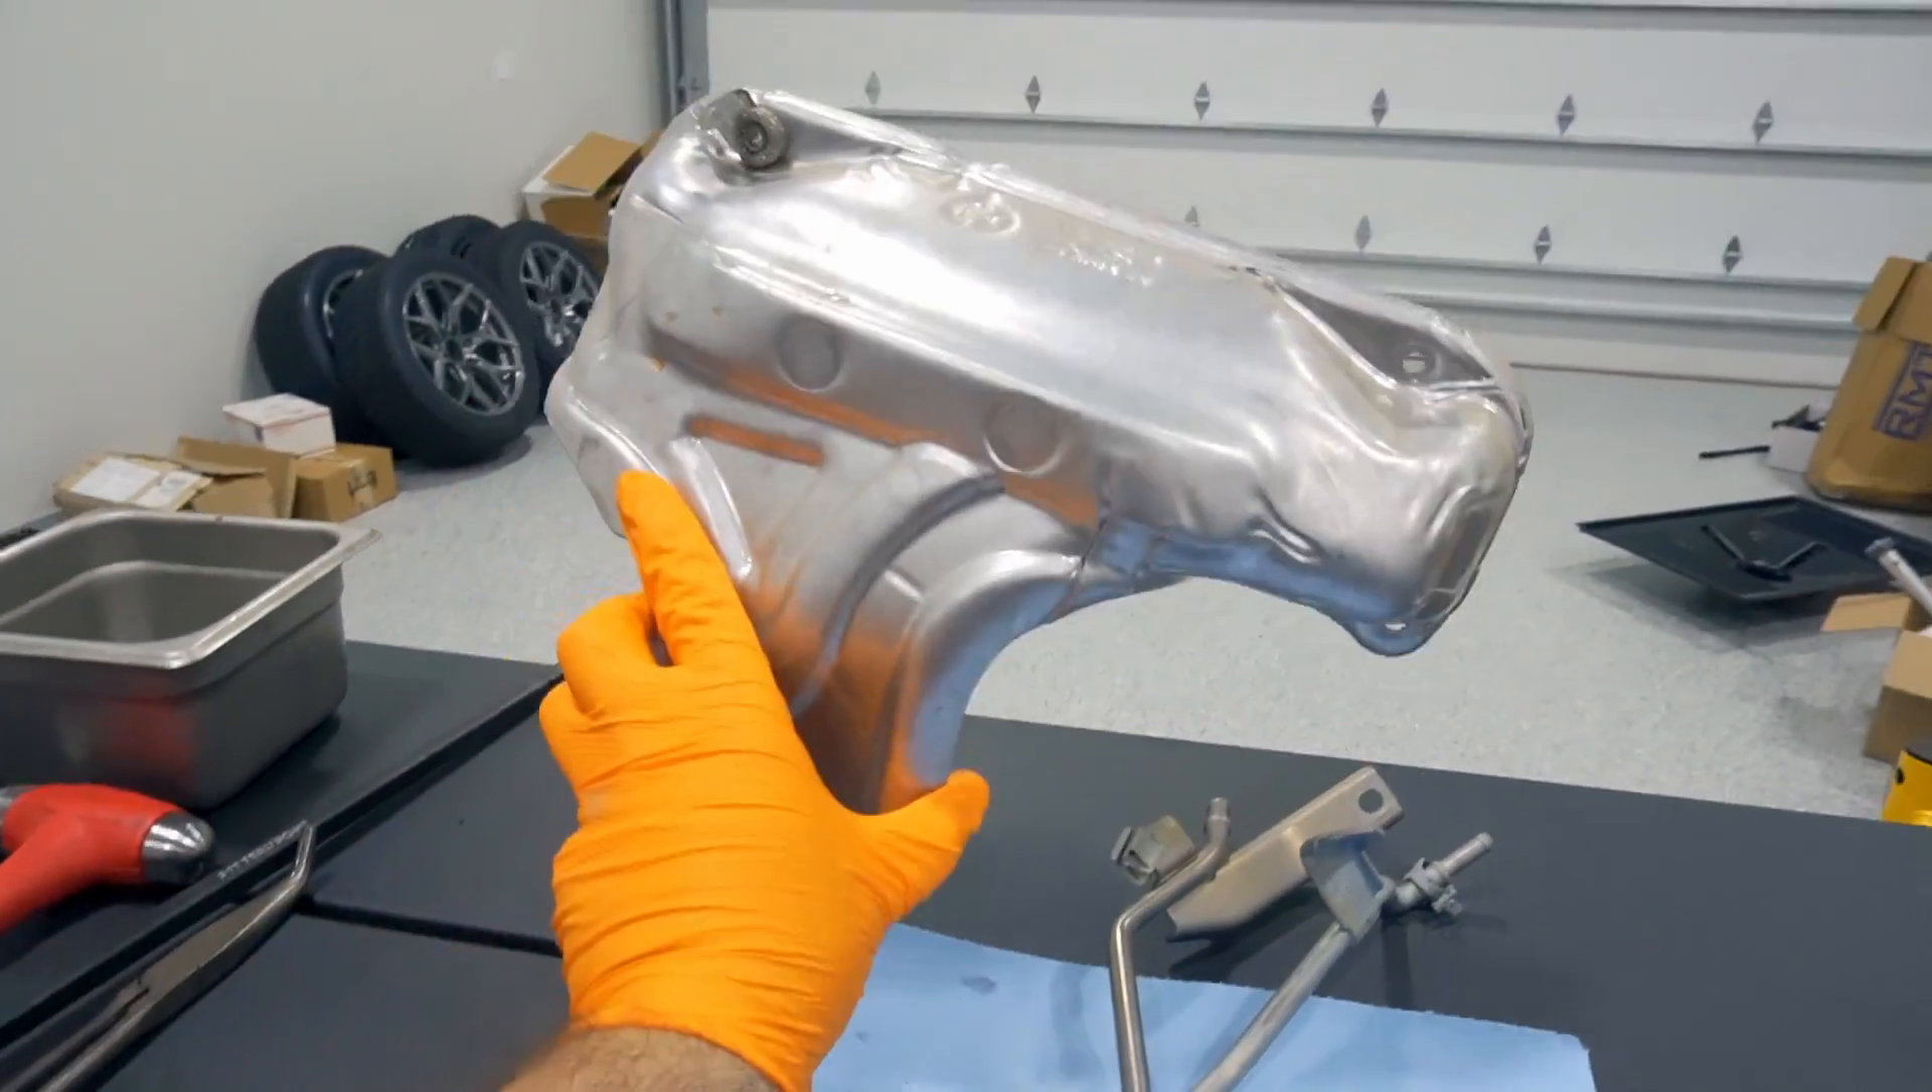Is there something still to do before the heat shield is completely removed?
No.